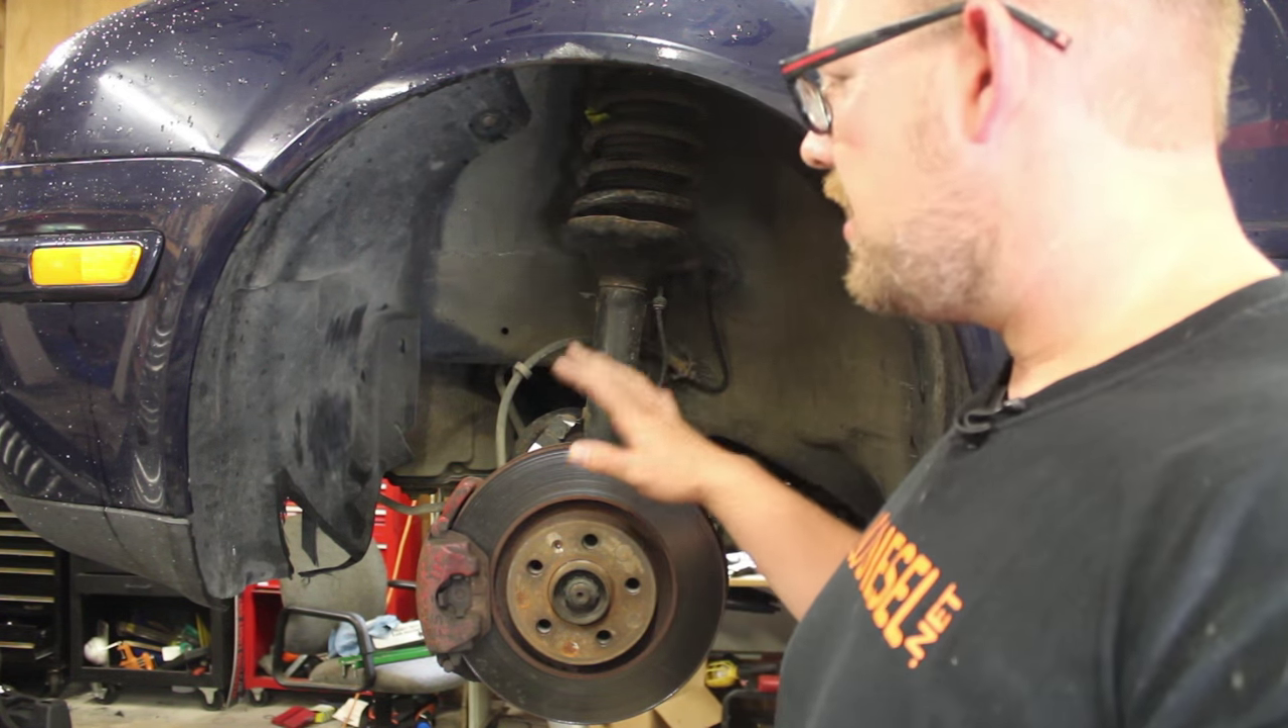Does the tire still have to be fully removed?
No.